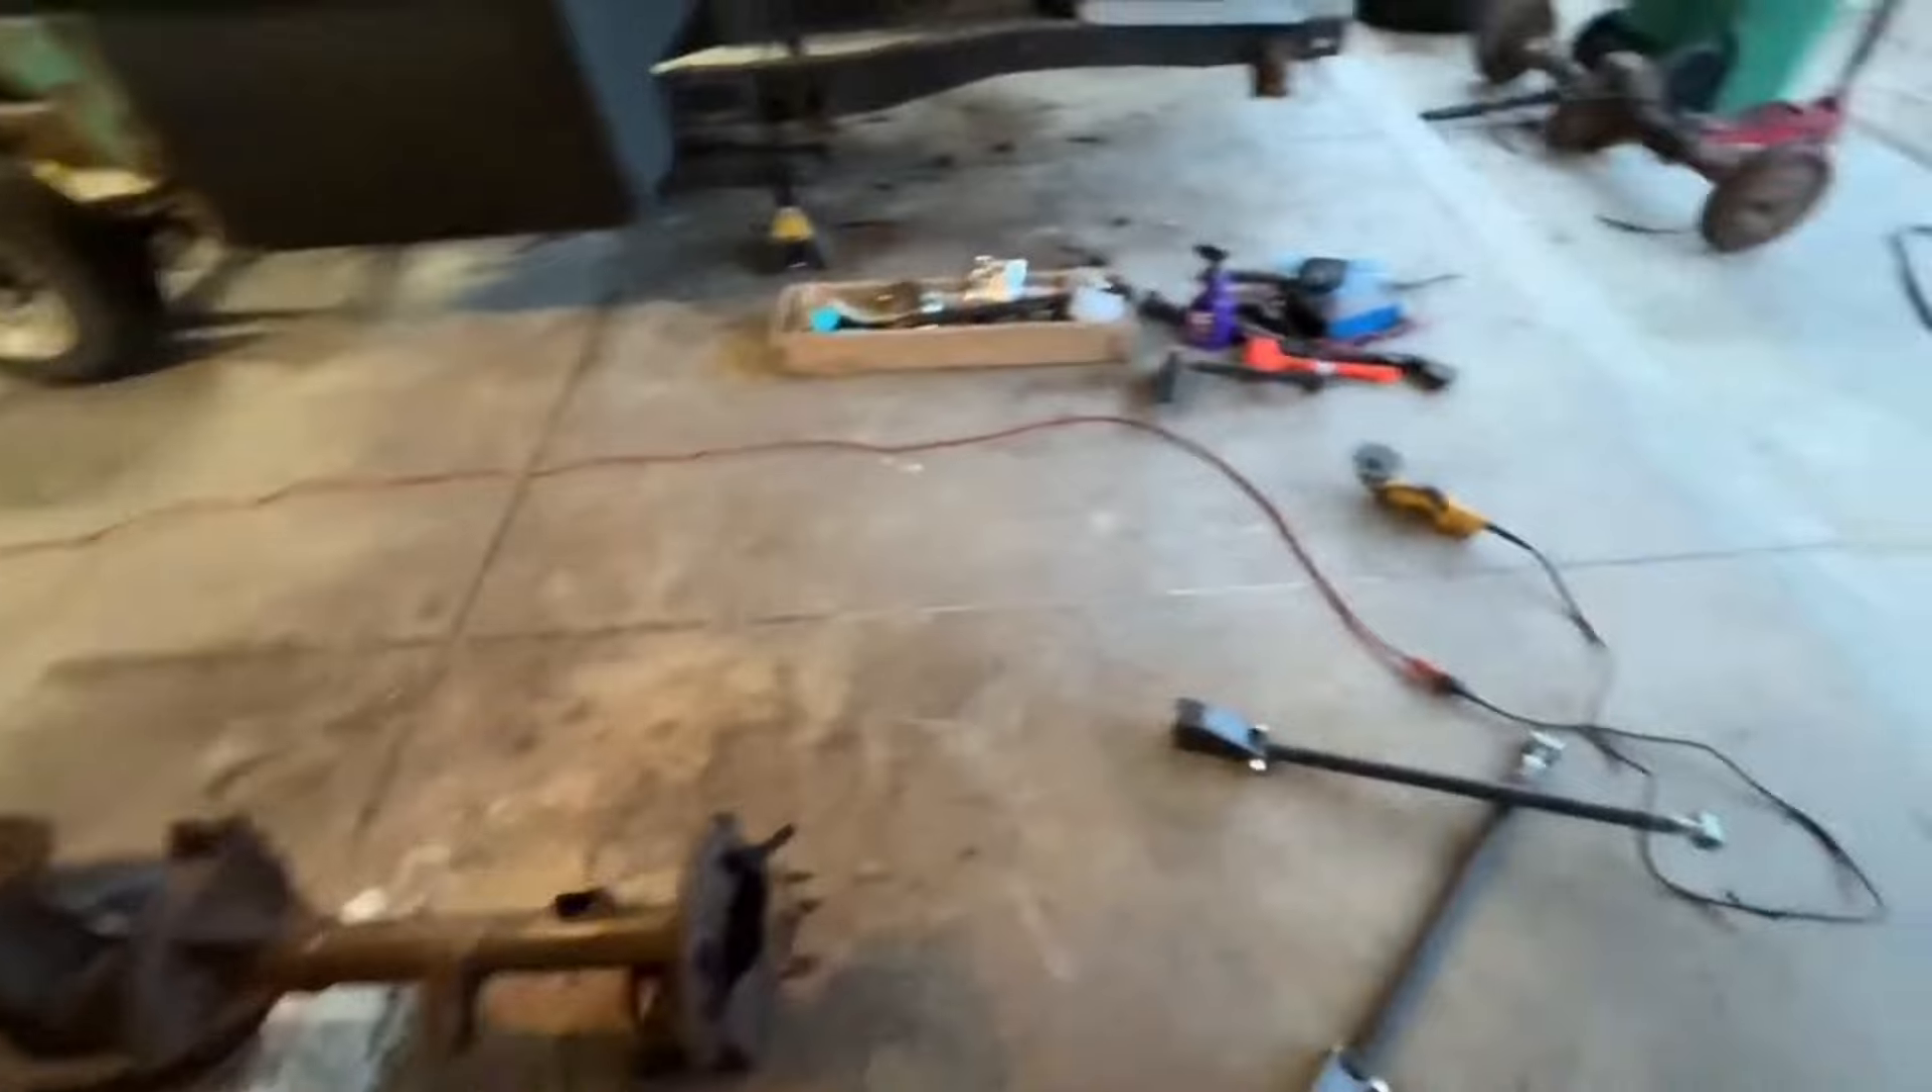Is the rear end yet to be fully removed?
No.